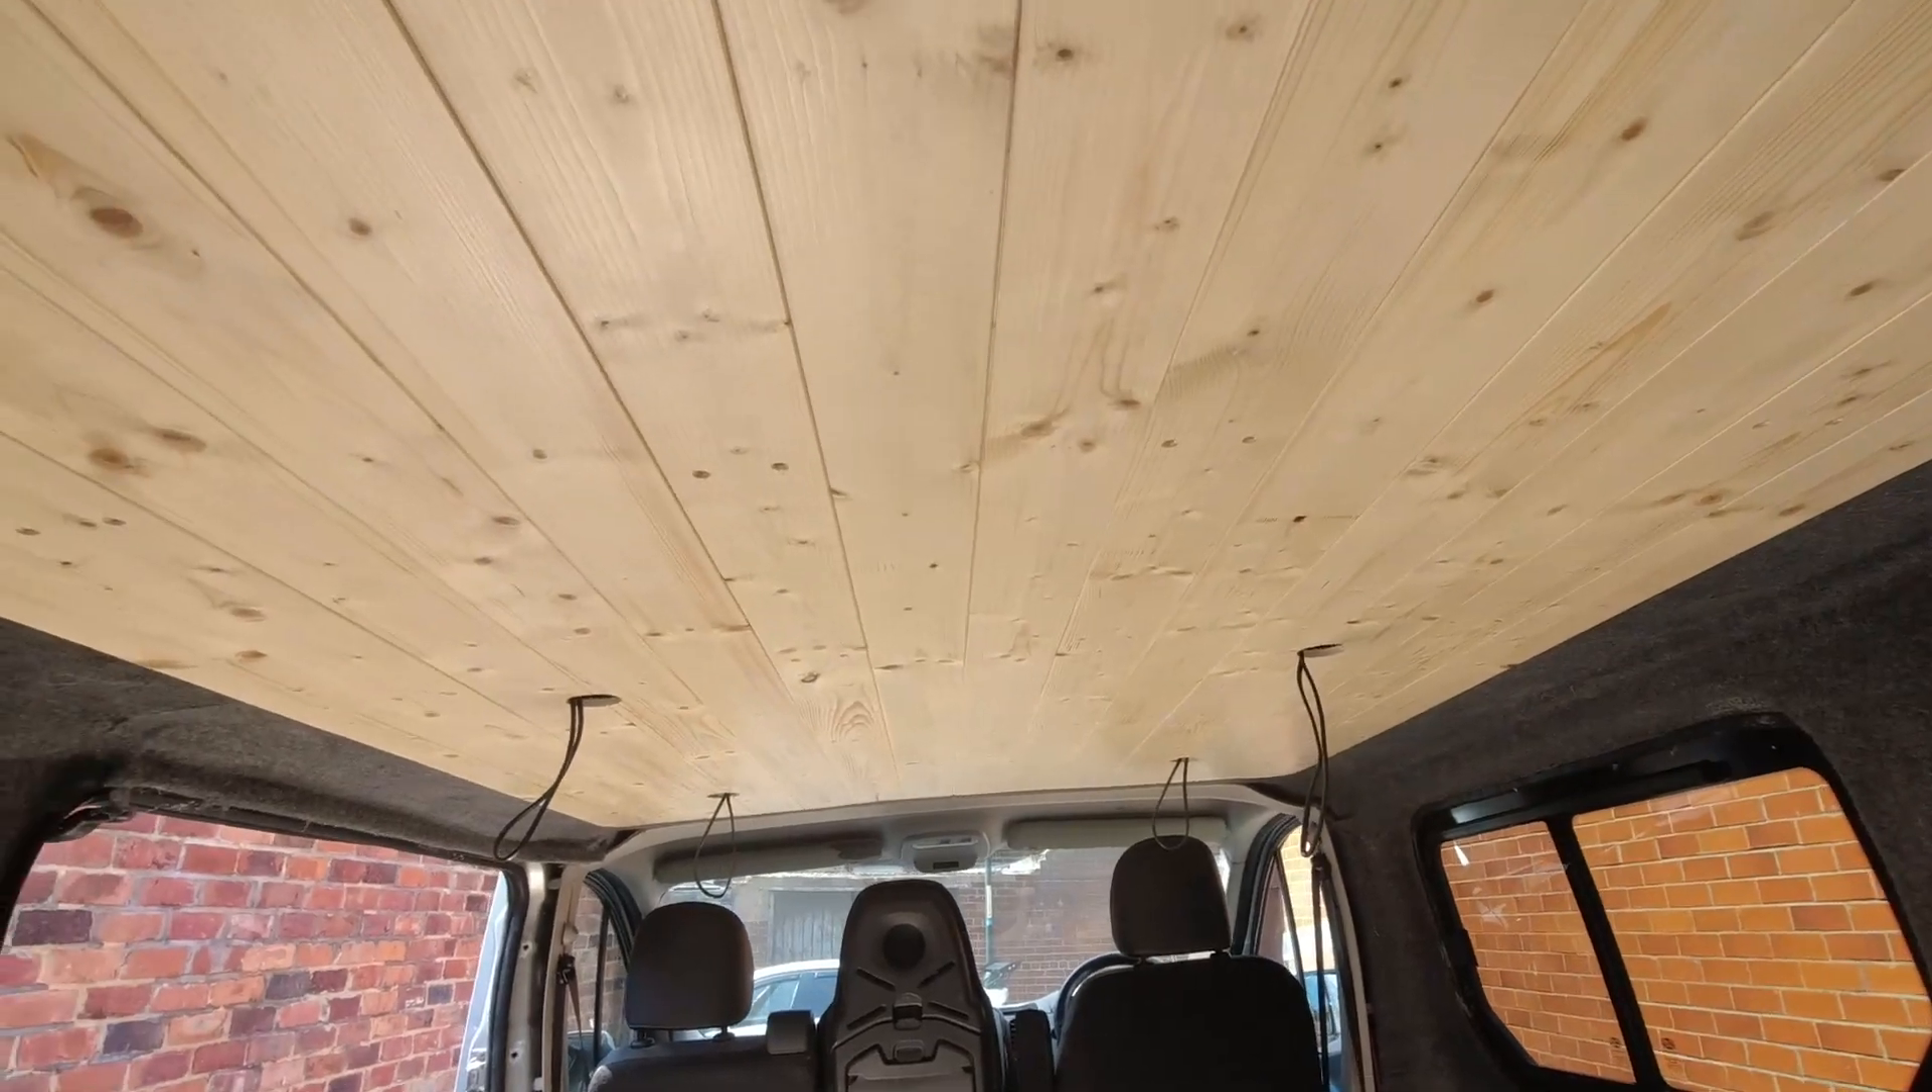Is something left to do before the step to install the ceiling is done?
No.